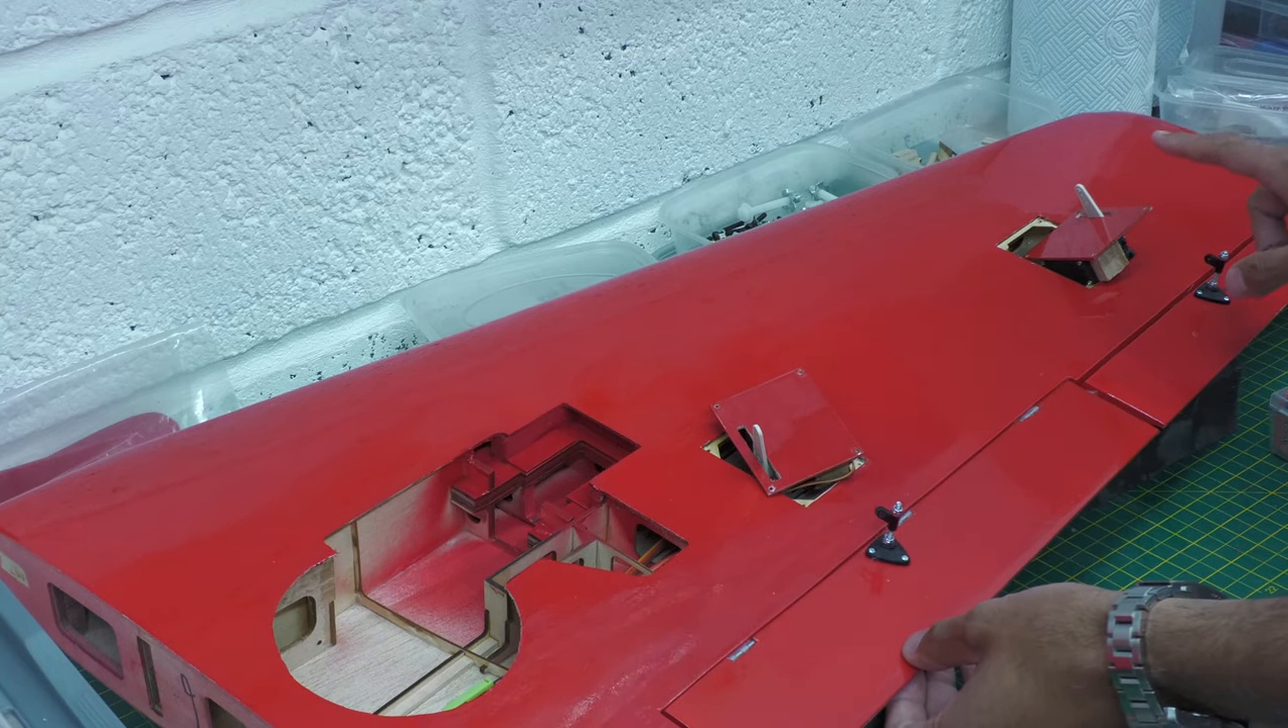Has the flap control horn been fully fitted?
Yes.